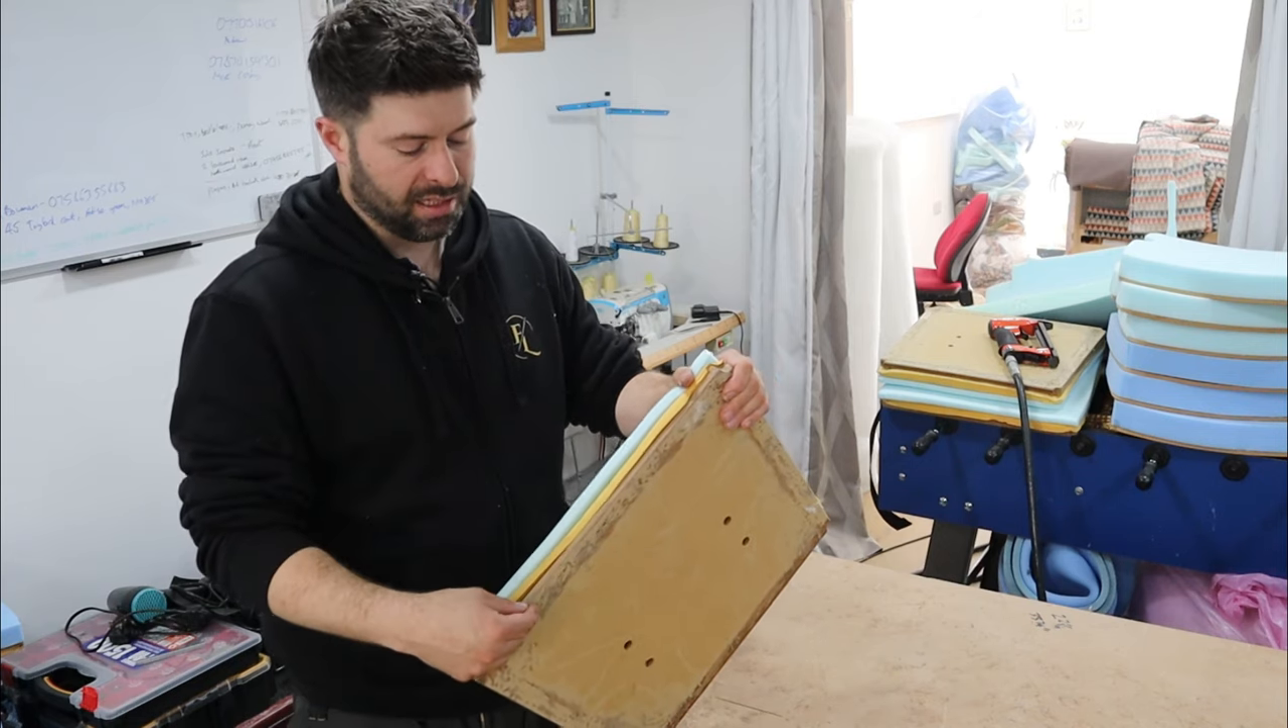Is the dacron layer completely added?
No.